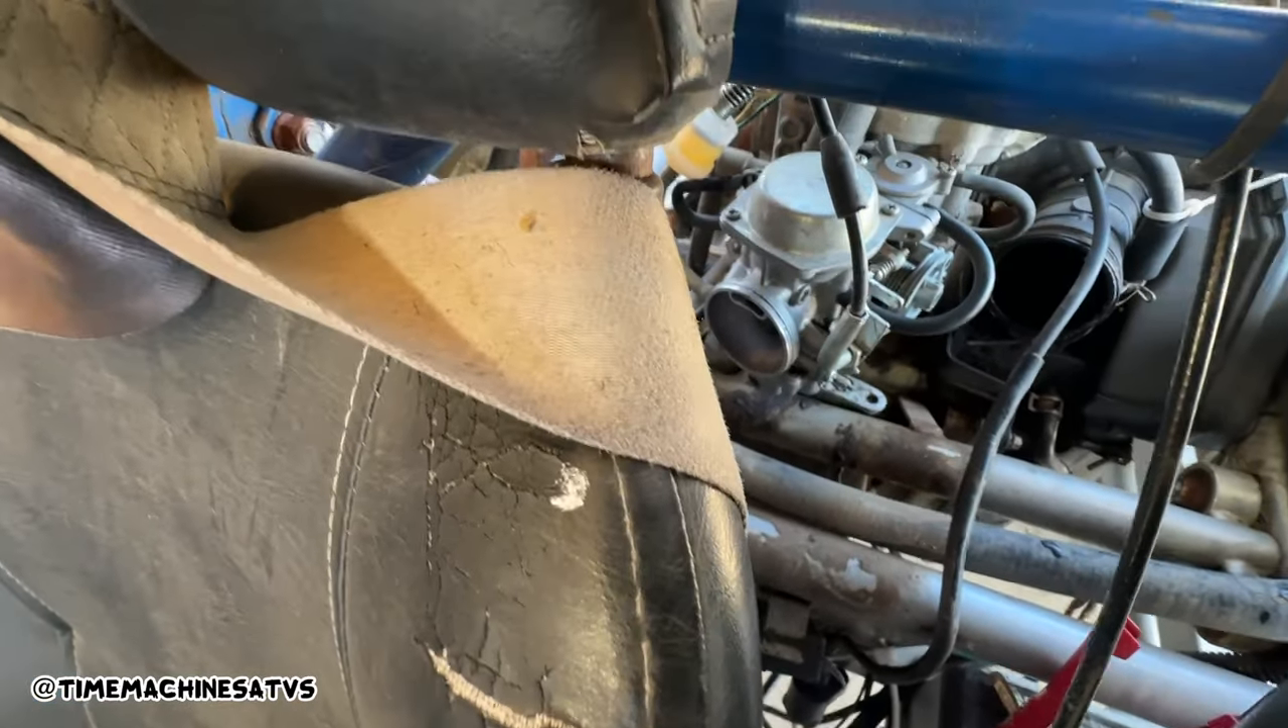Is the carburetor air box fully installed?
No.